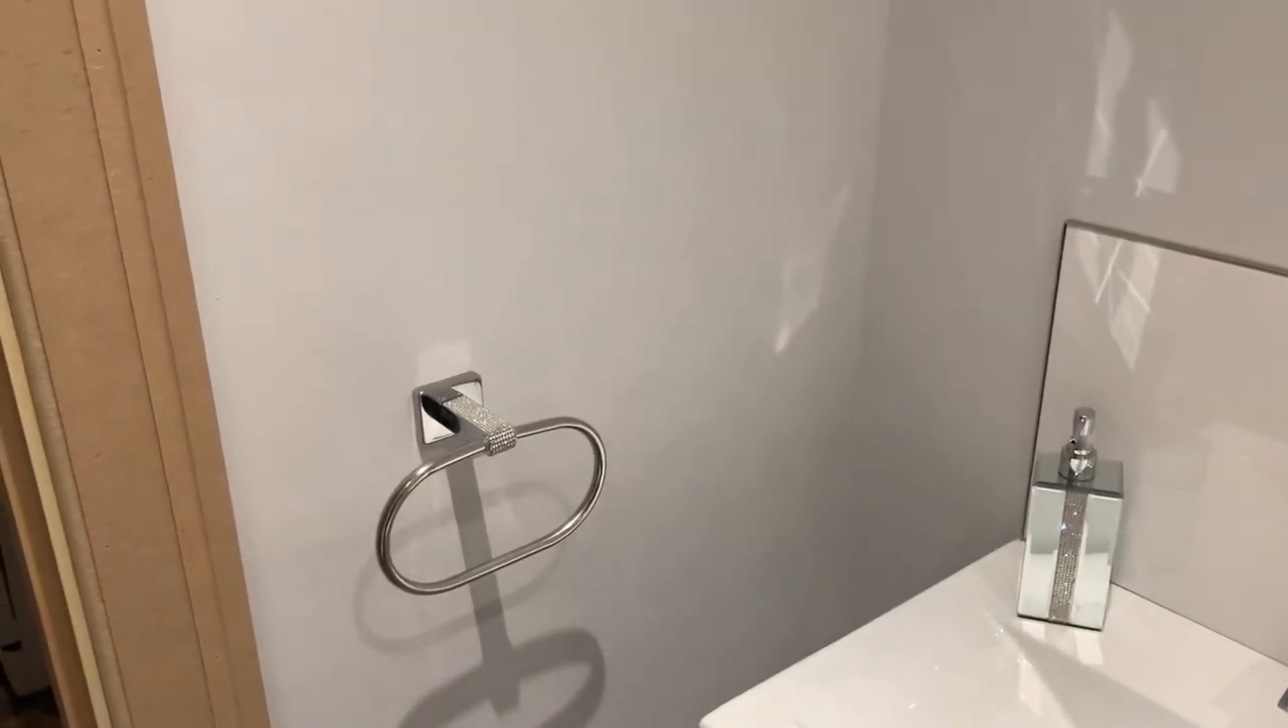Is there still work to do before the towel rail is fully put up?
No.